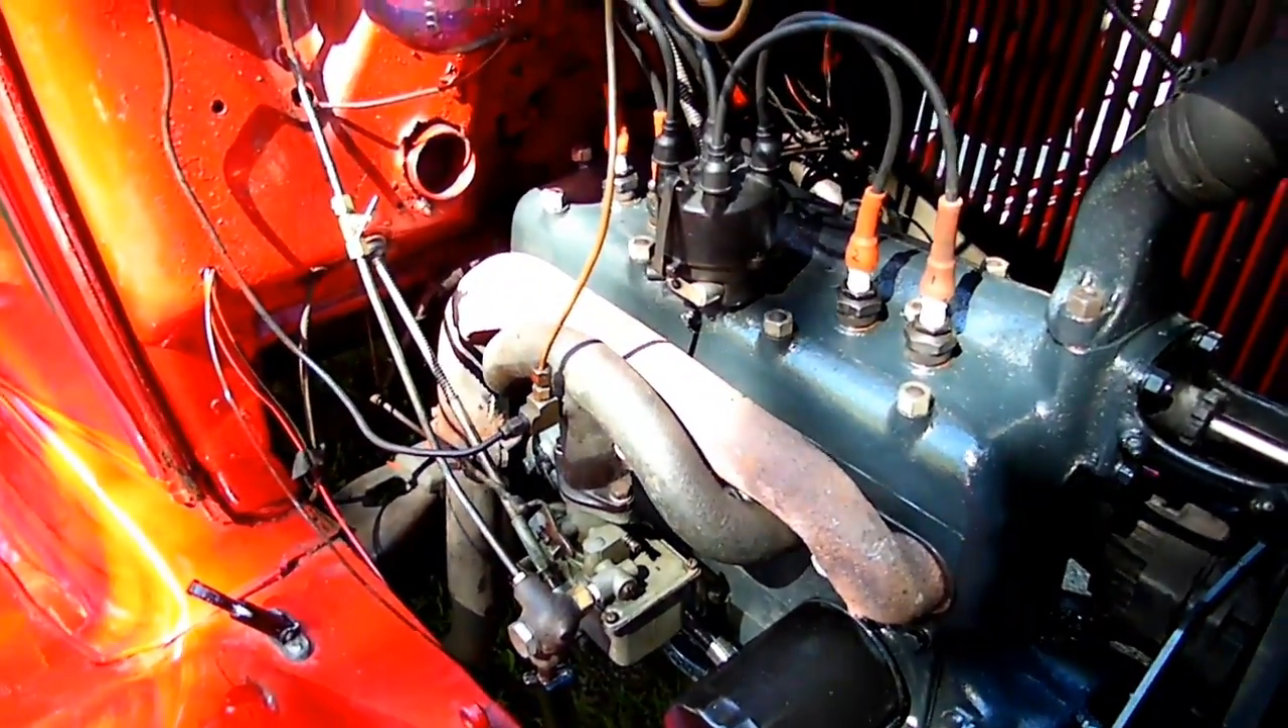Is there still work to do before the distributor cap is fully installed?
No.